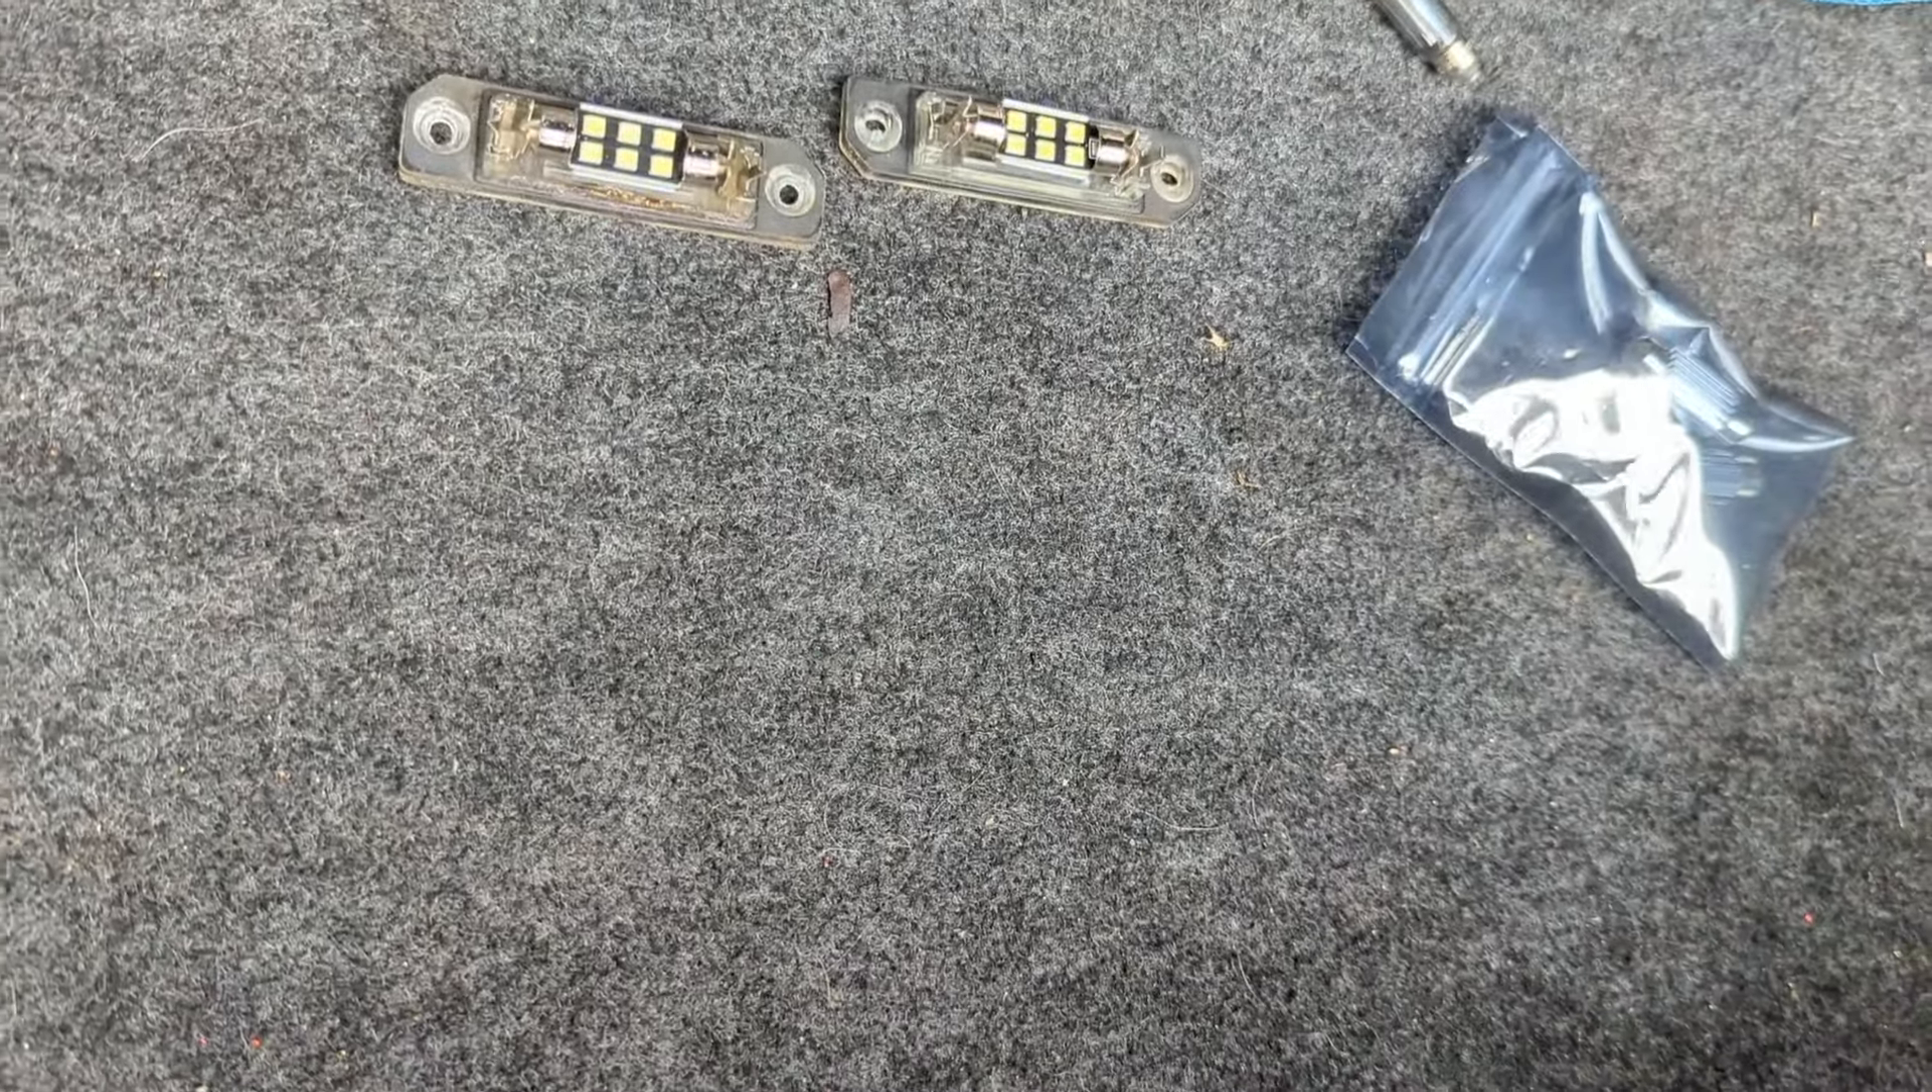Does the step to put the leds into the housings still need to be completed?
No.